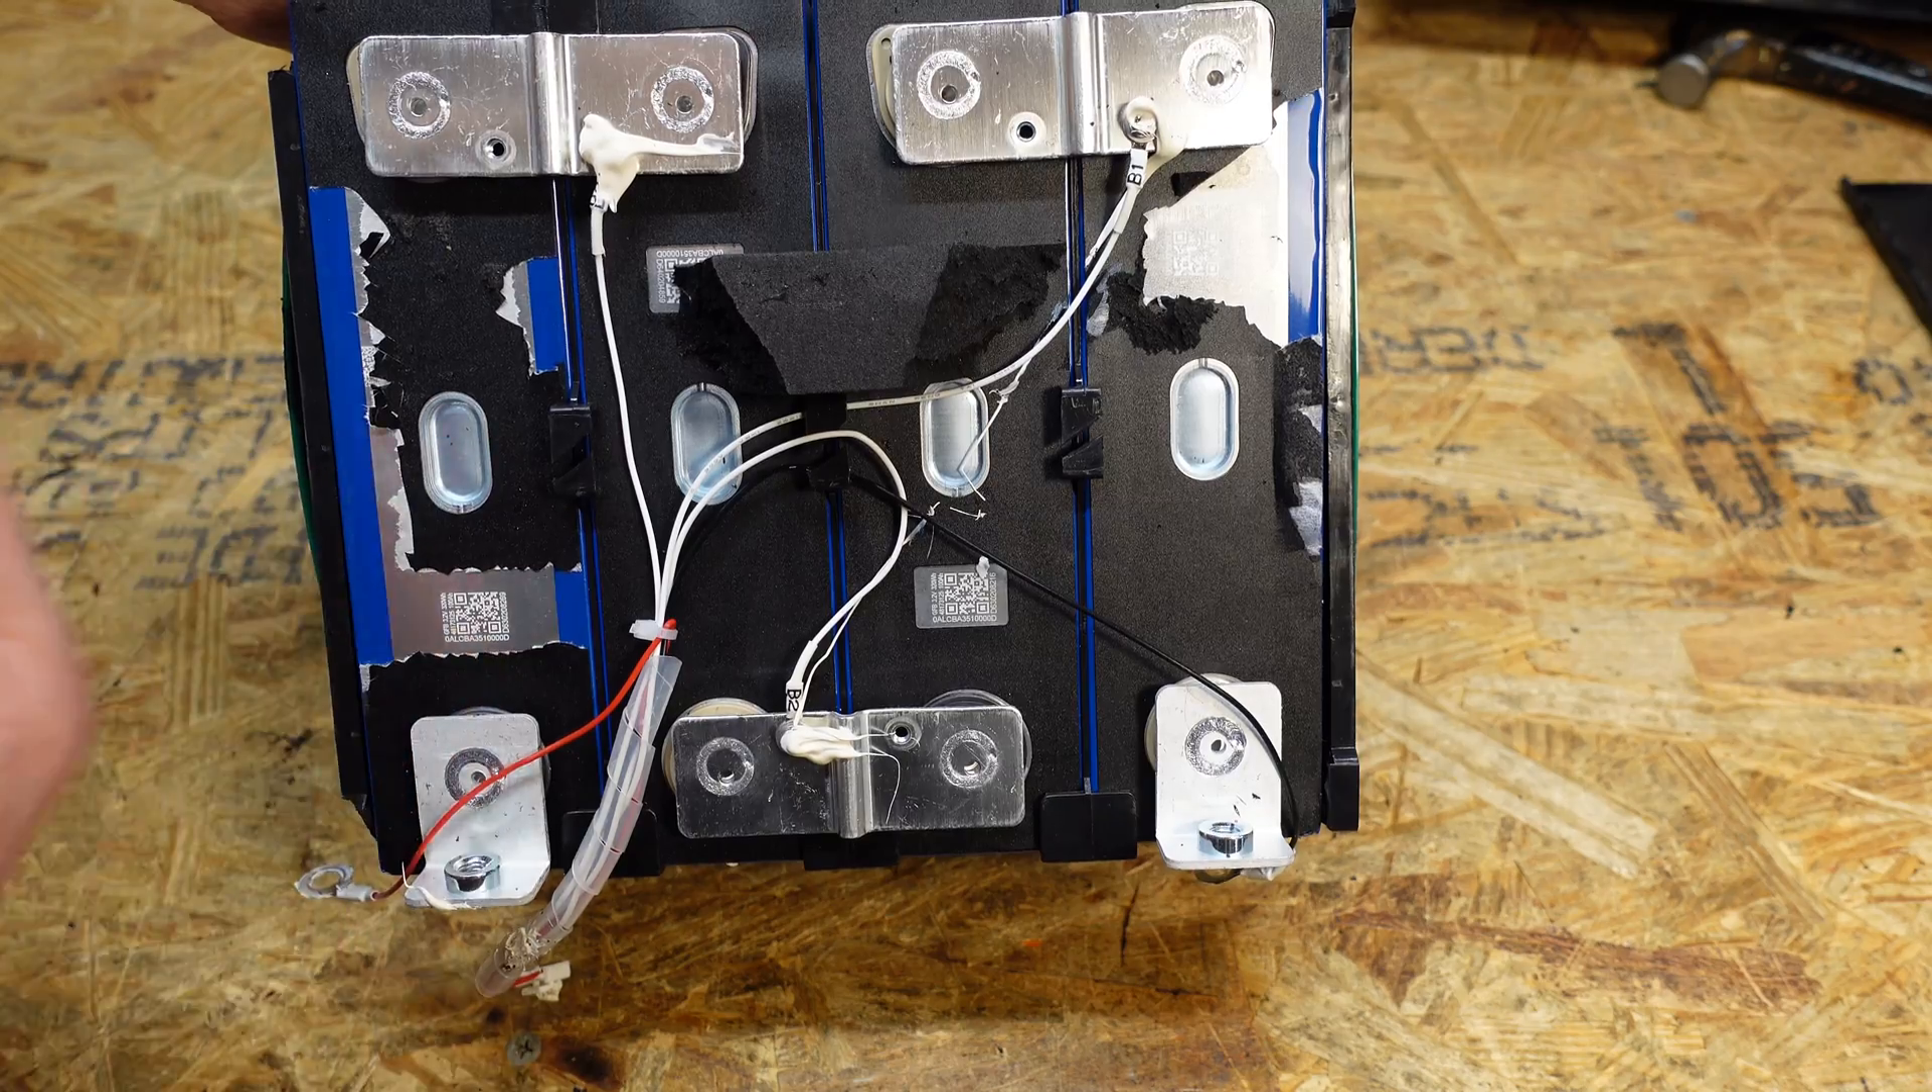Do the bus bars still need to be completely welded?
No.